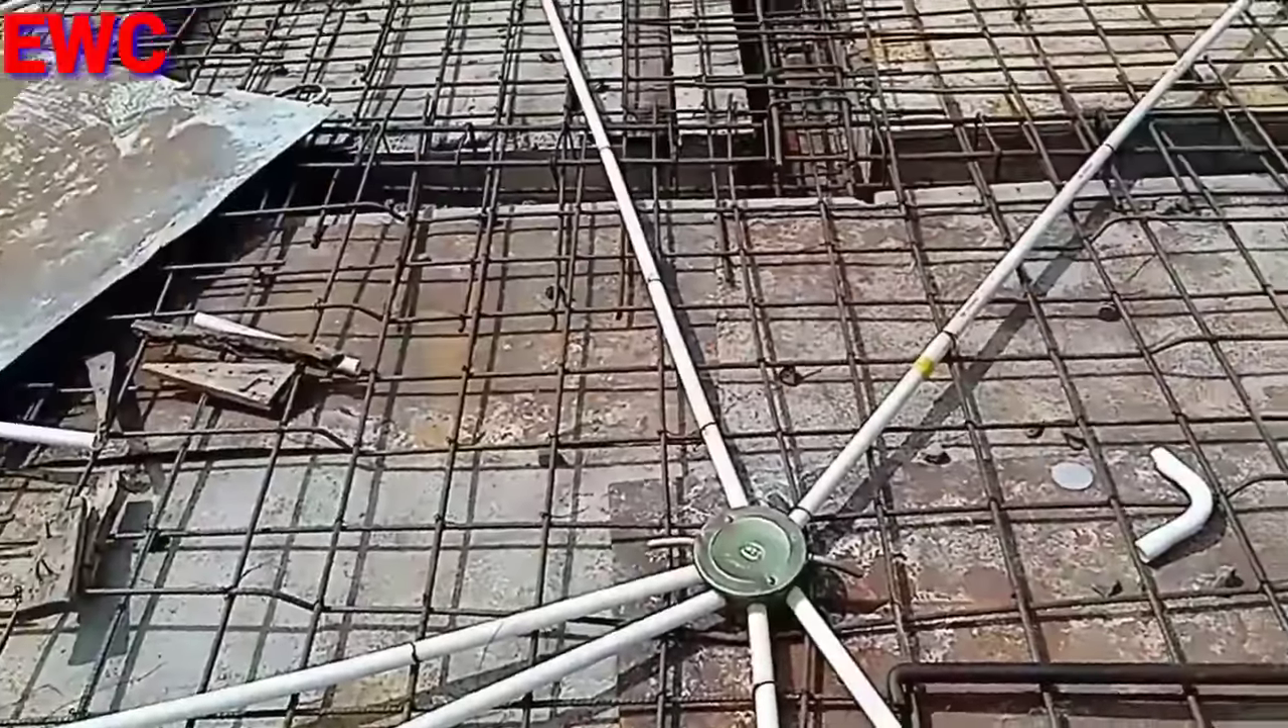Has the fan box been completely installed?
Yes.